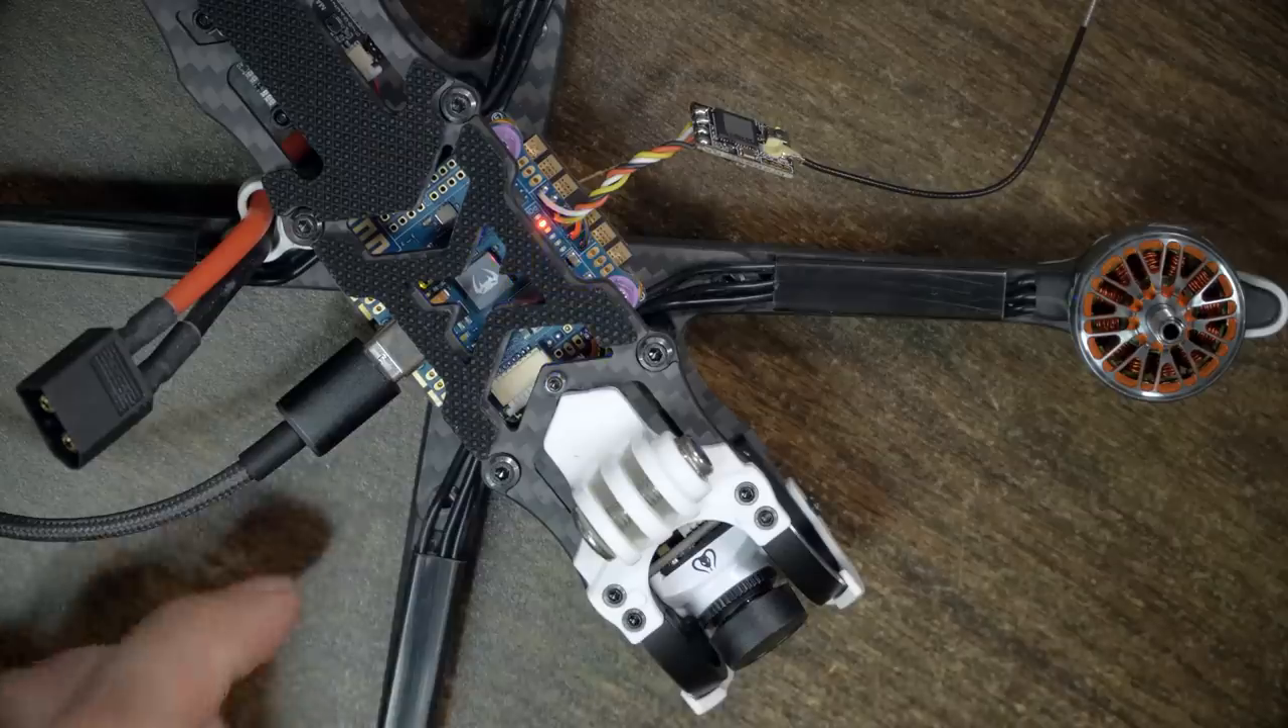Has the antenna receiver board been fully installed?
No.